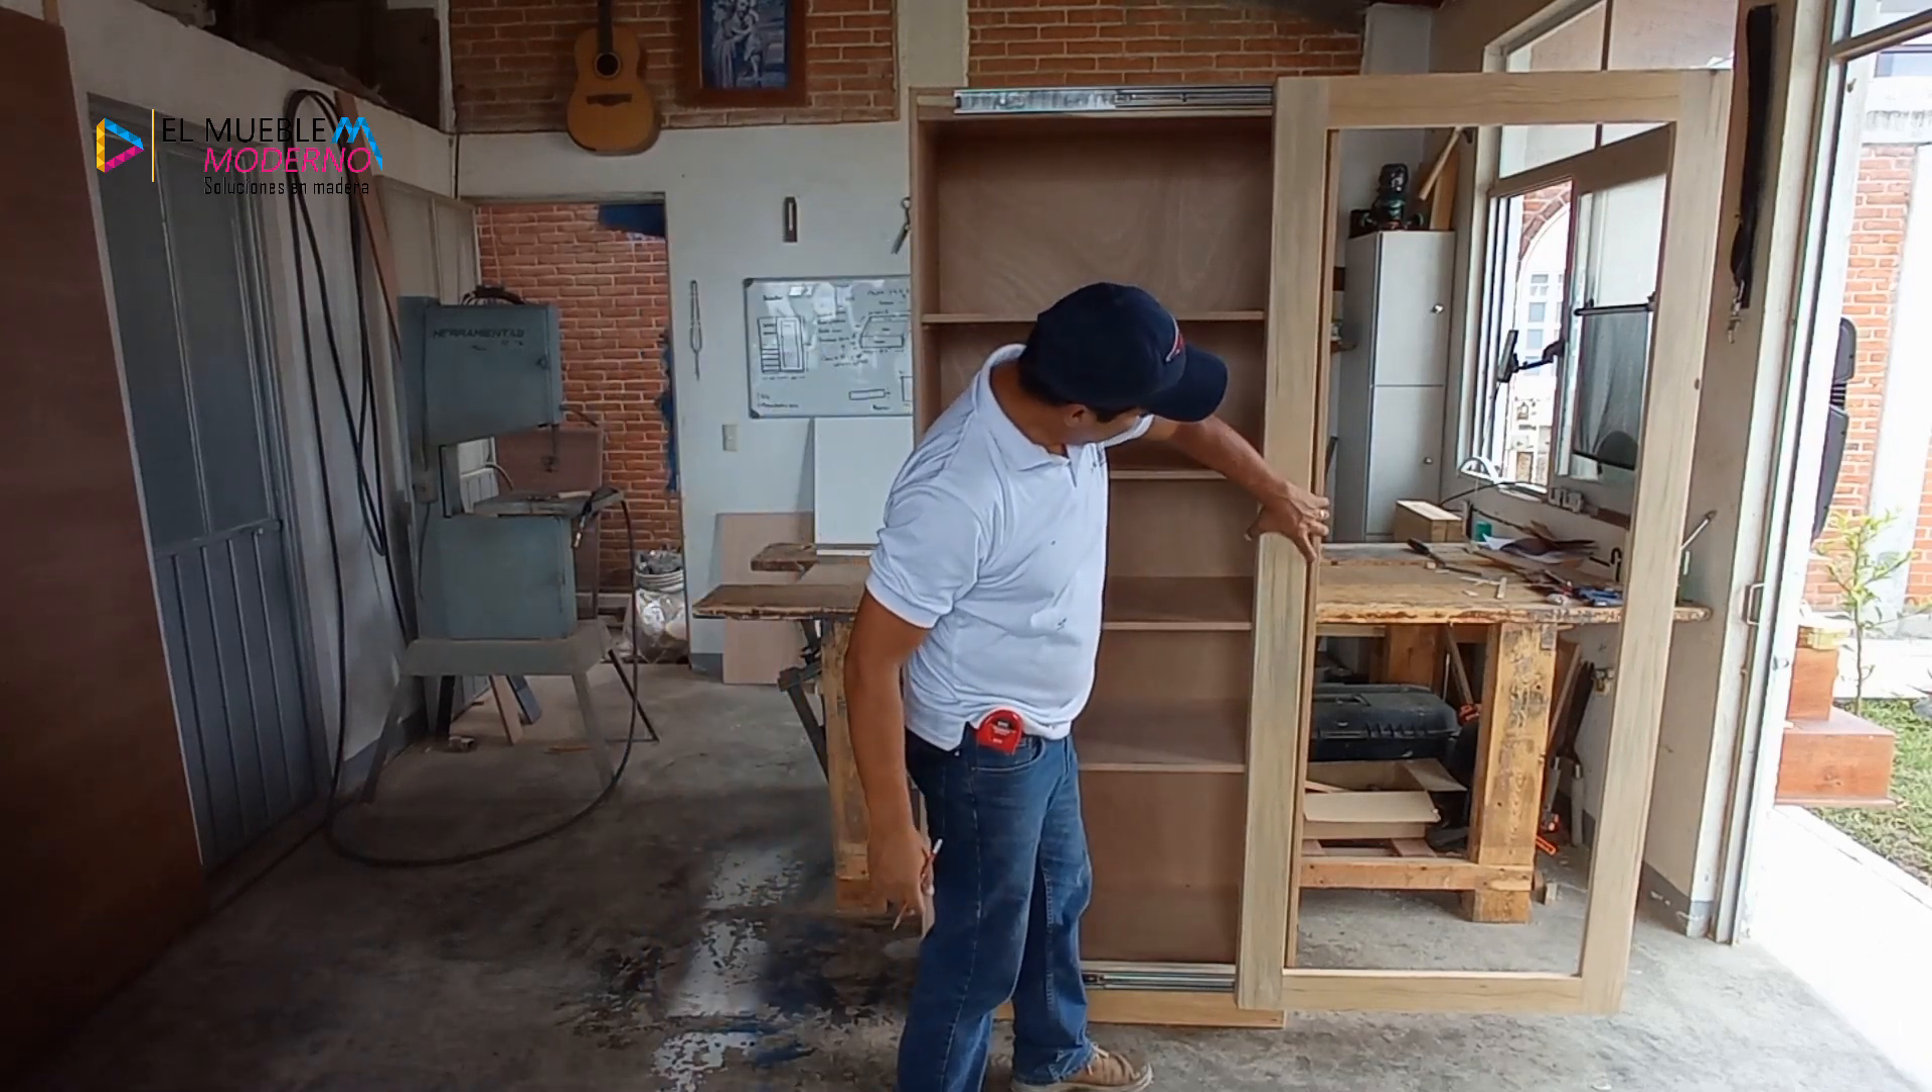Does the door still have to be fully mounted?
No.